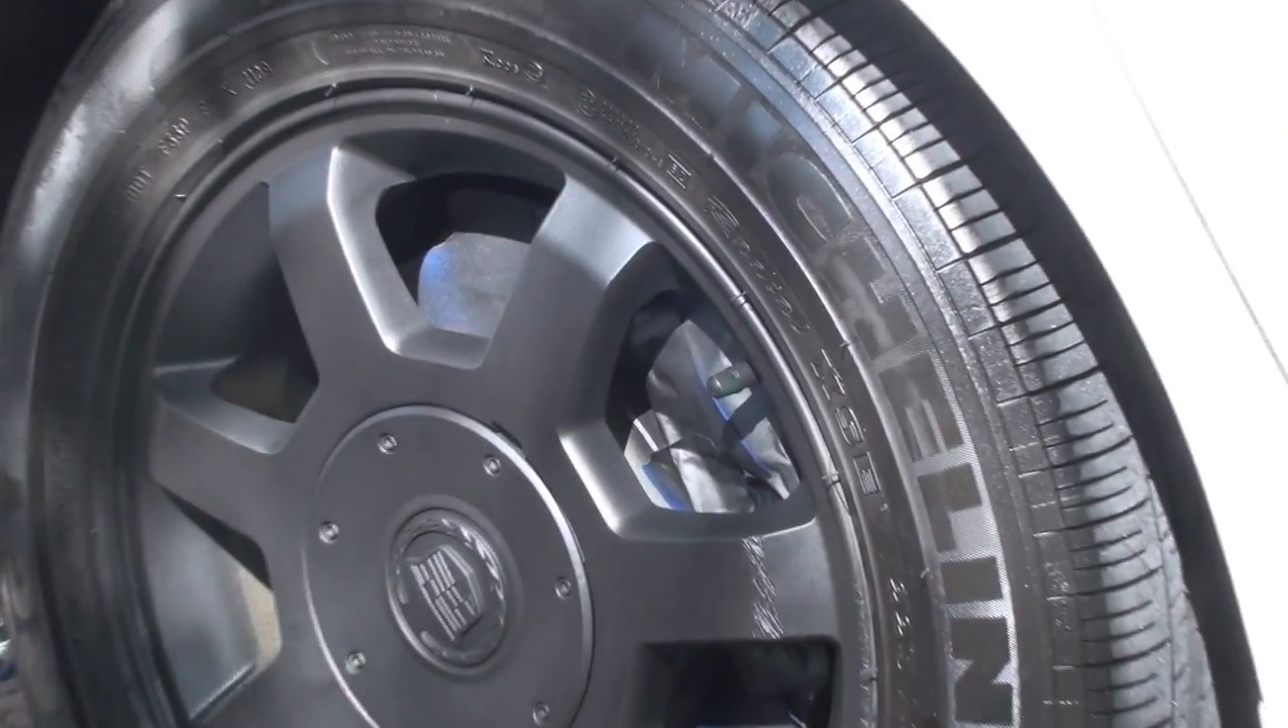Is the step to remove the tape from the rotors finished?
No.